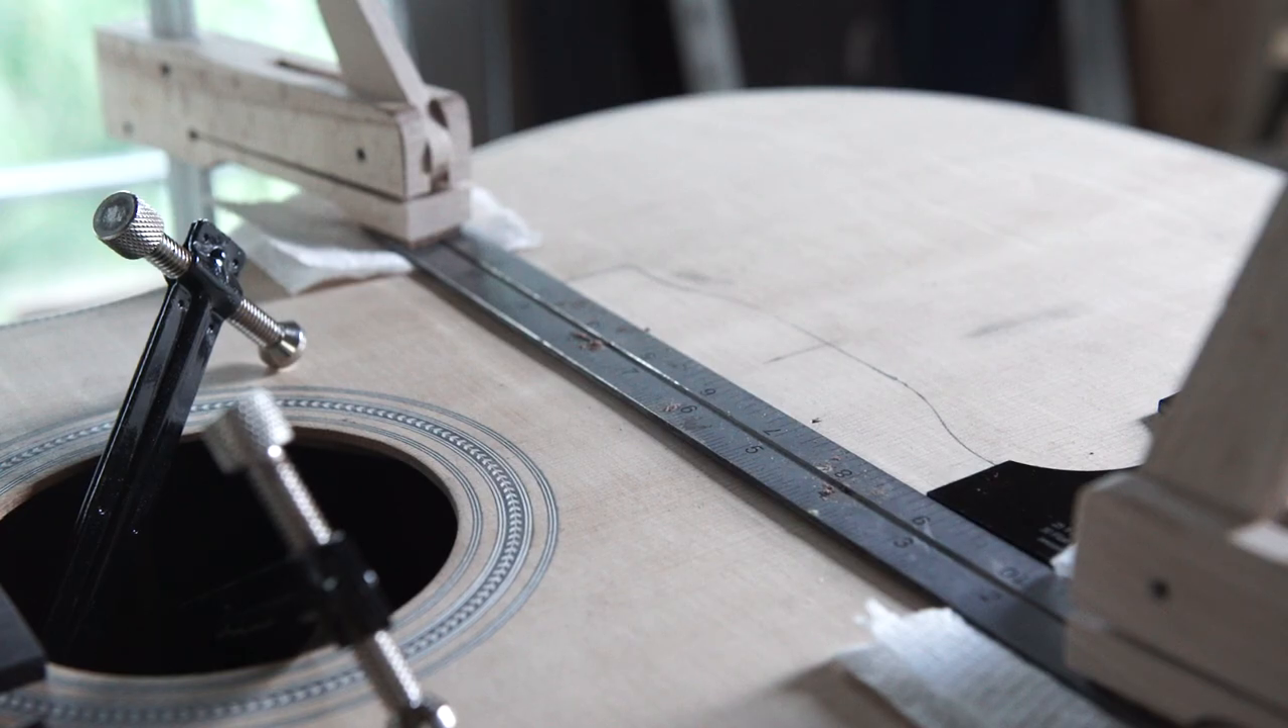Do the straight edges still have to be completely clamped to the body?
No.